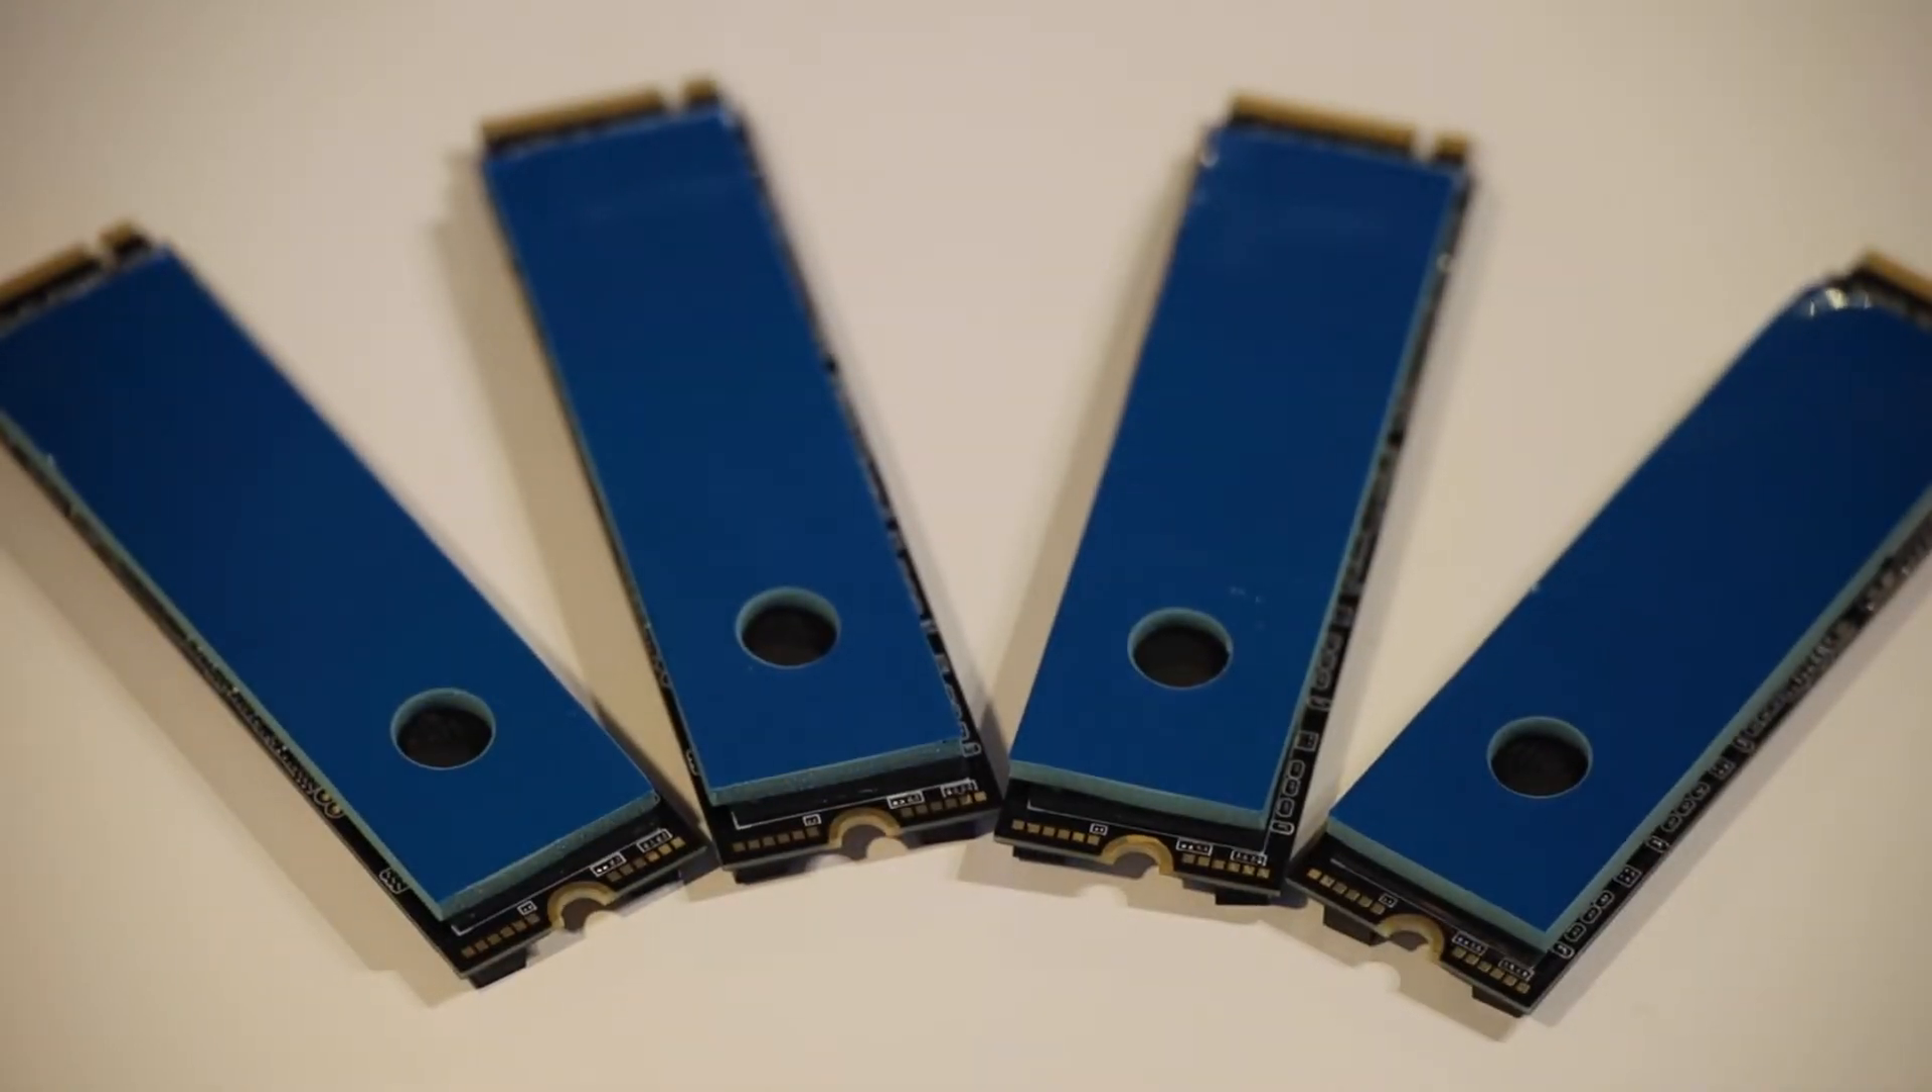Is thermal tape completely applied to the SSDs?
Yes.